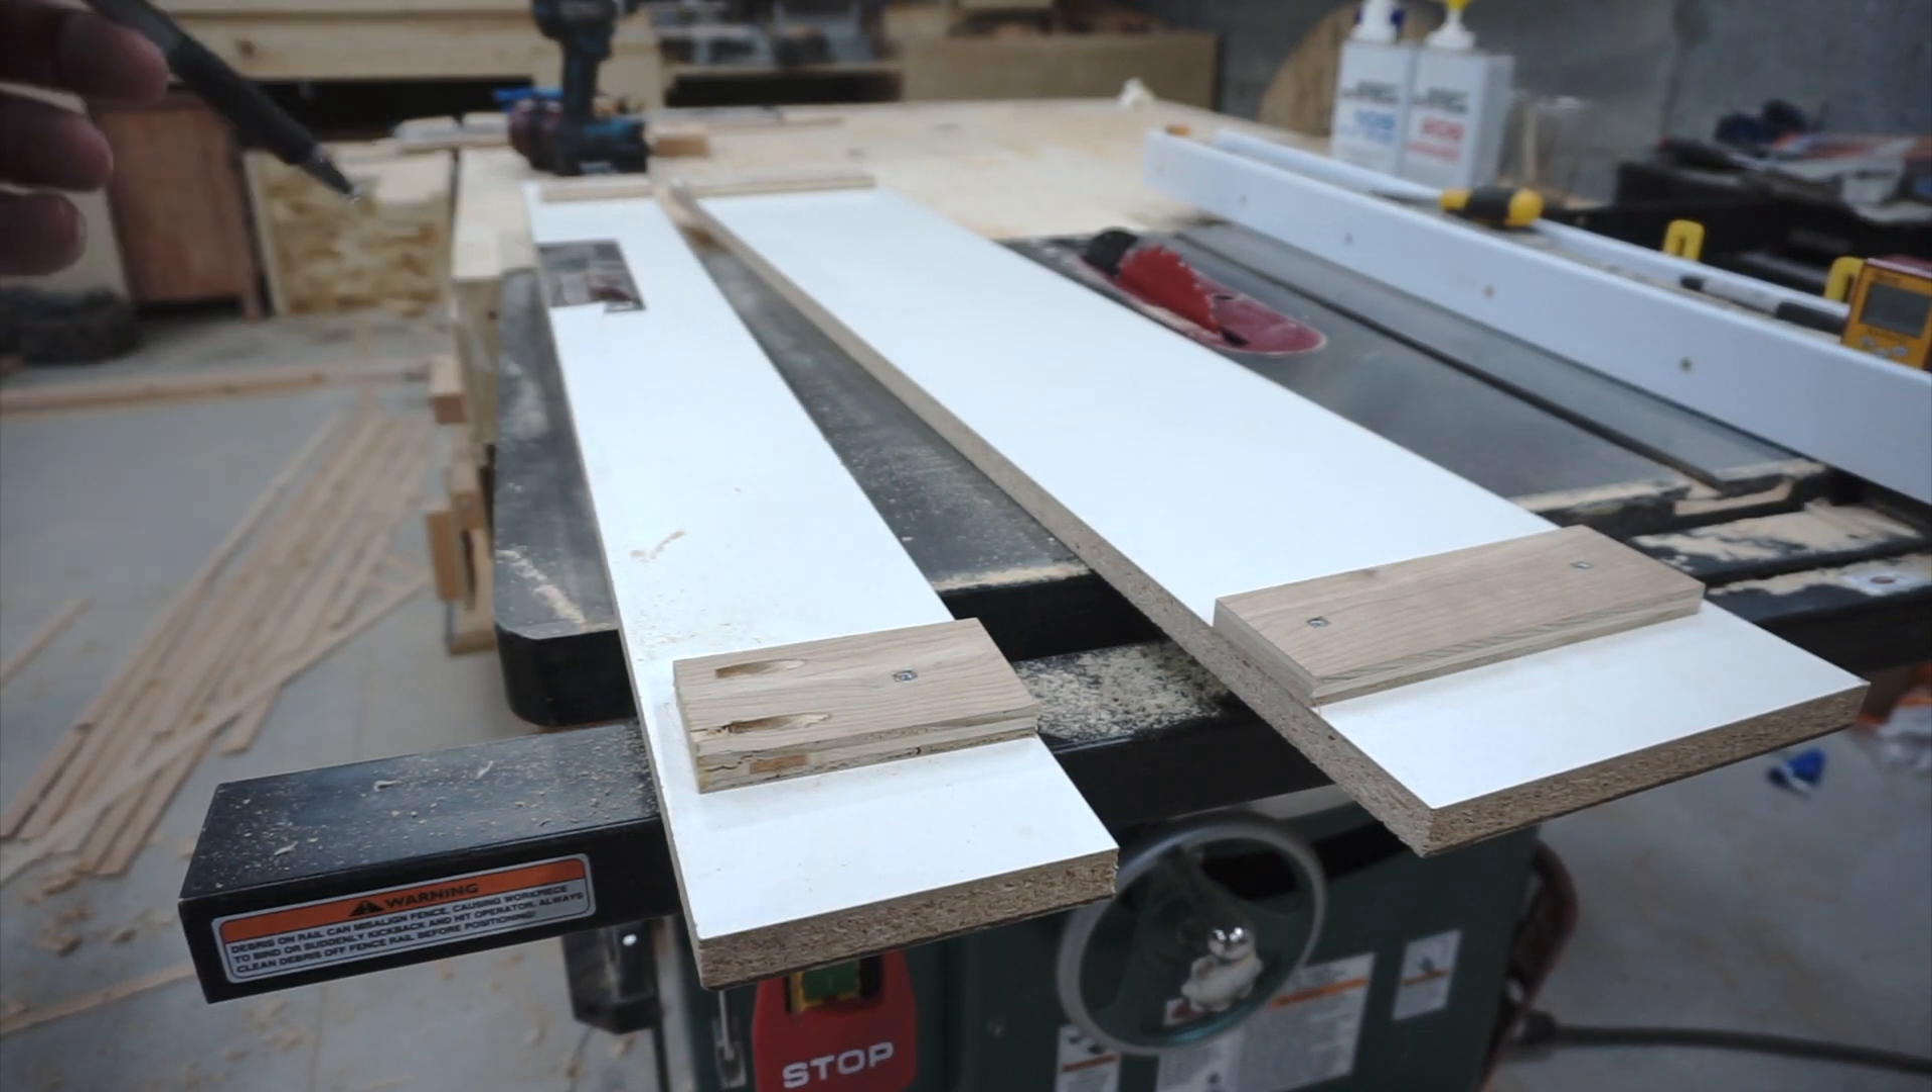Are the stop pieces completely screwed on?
Yes.